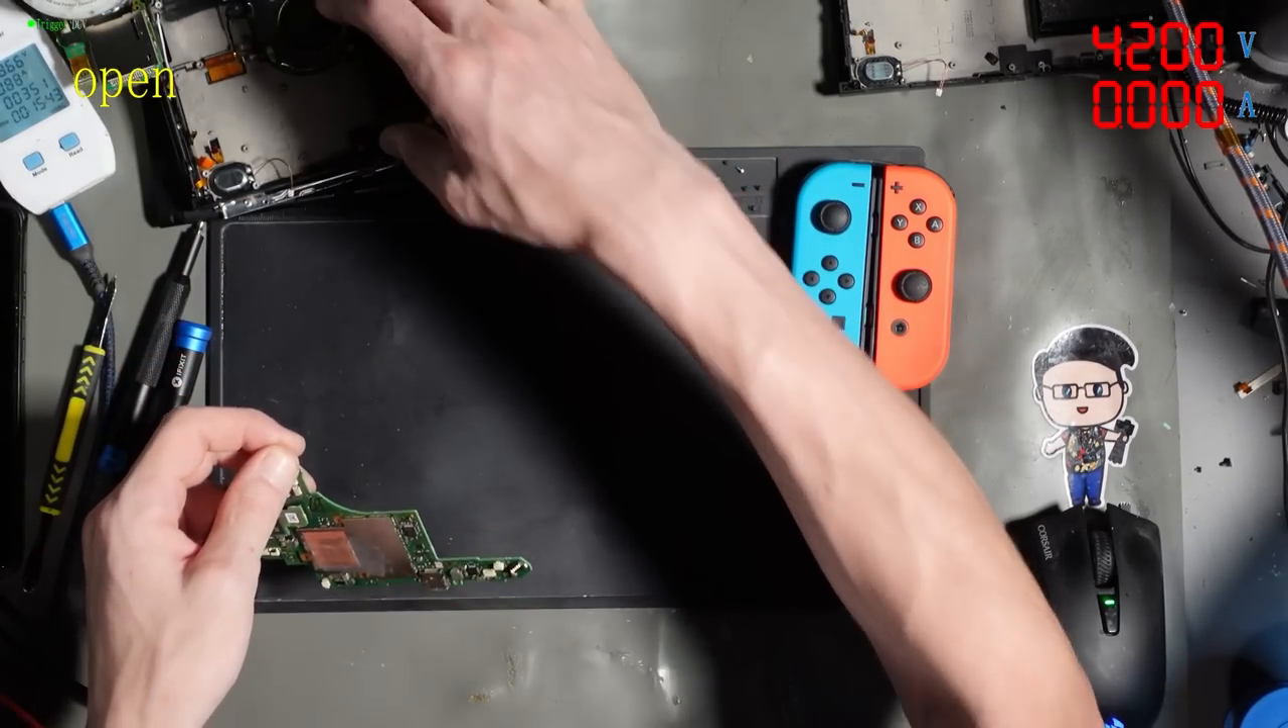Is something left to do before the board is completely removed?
No.